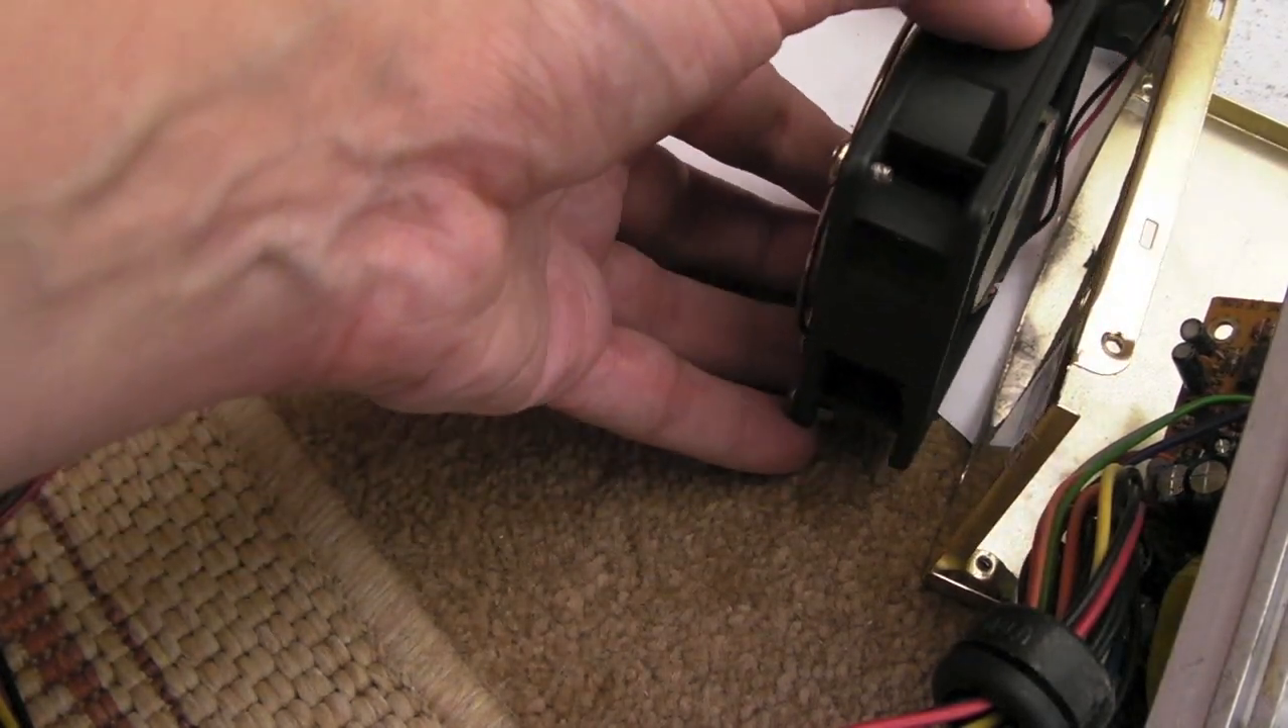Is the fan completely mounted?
No.